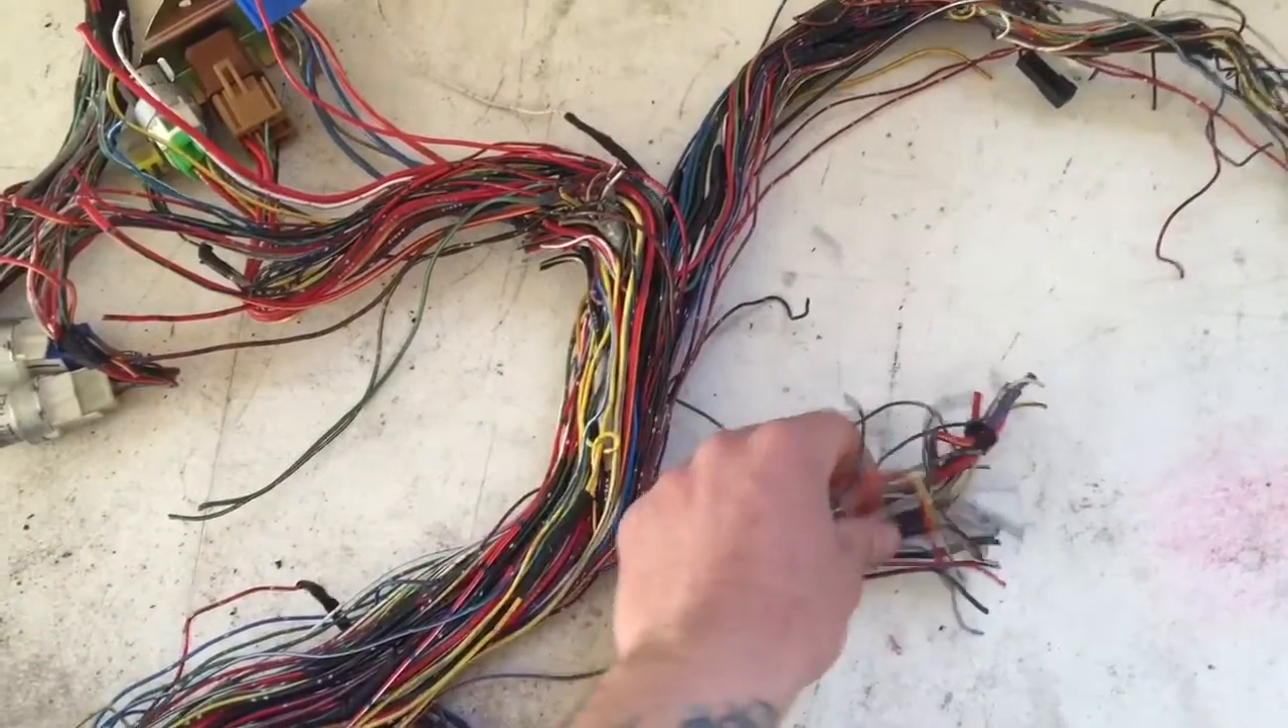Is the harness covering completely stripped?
Yes.